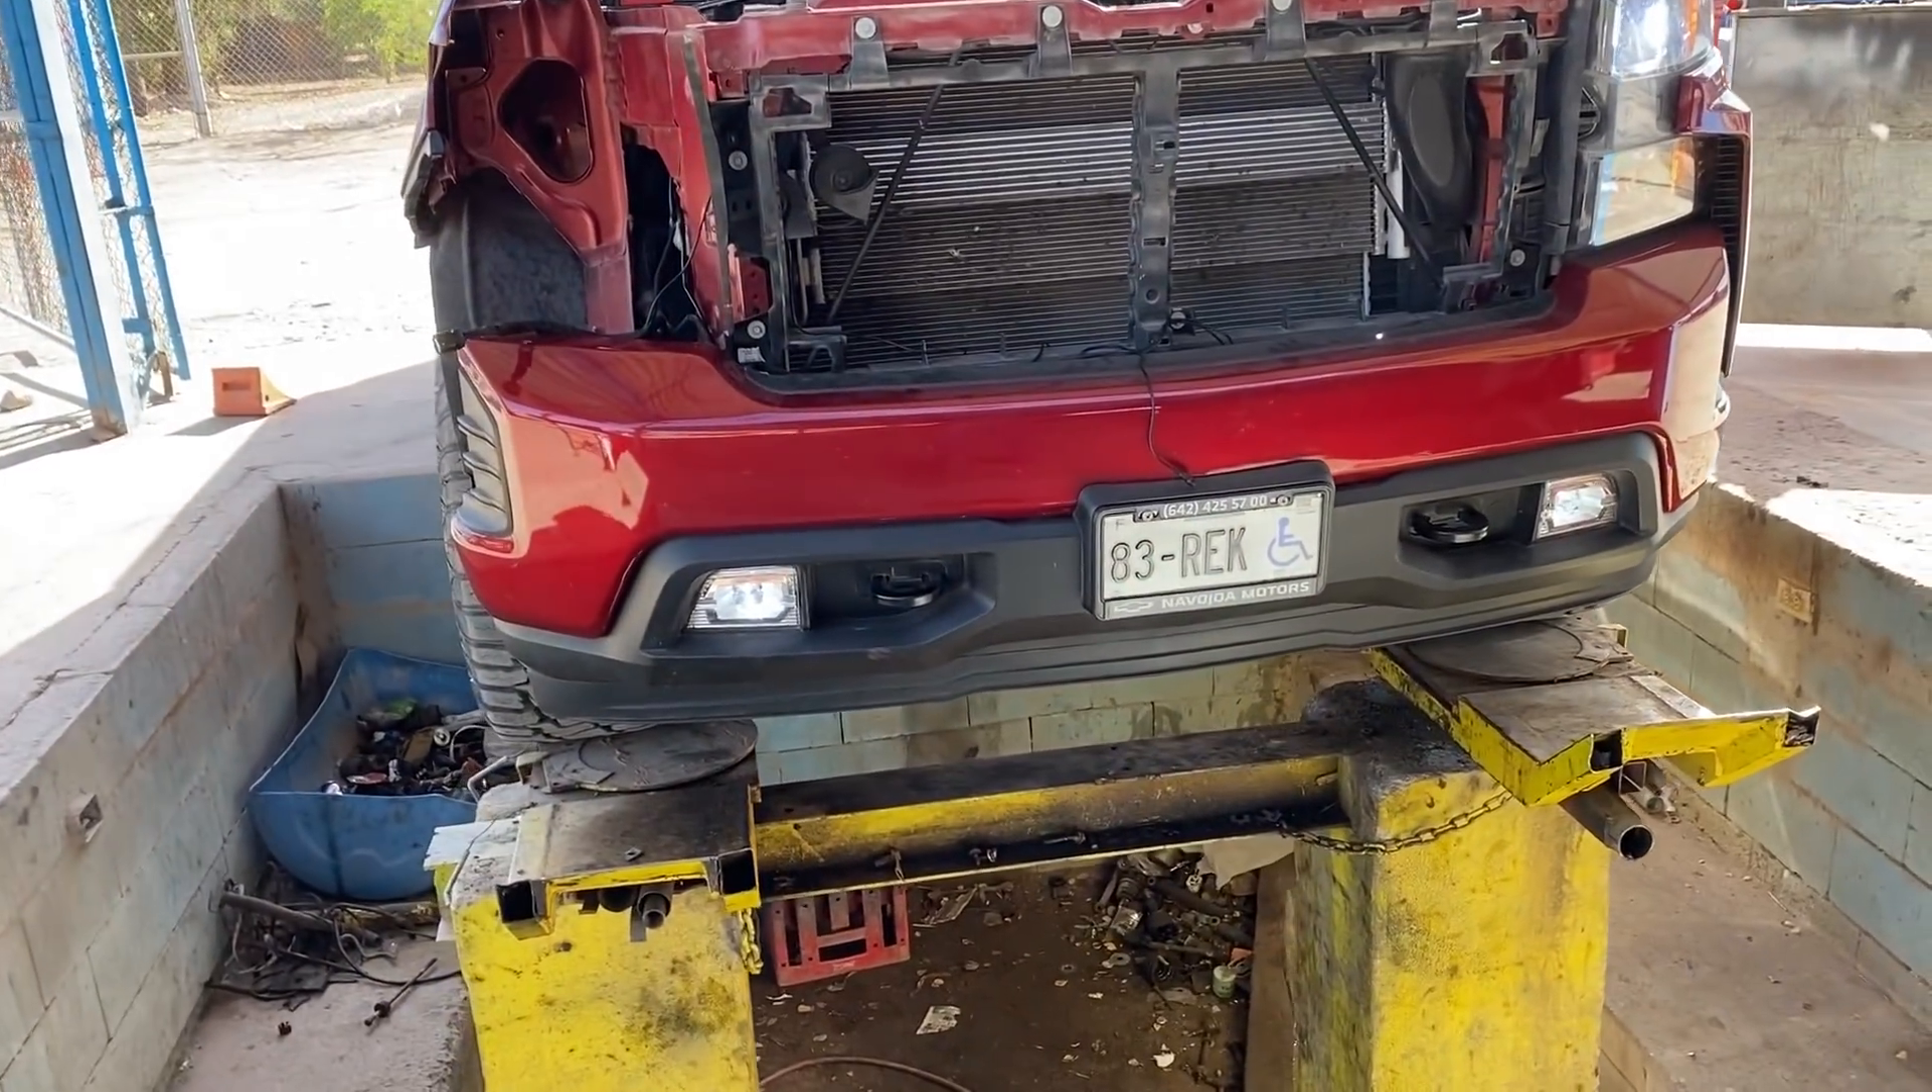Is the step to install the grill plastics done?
No.